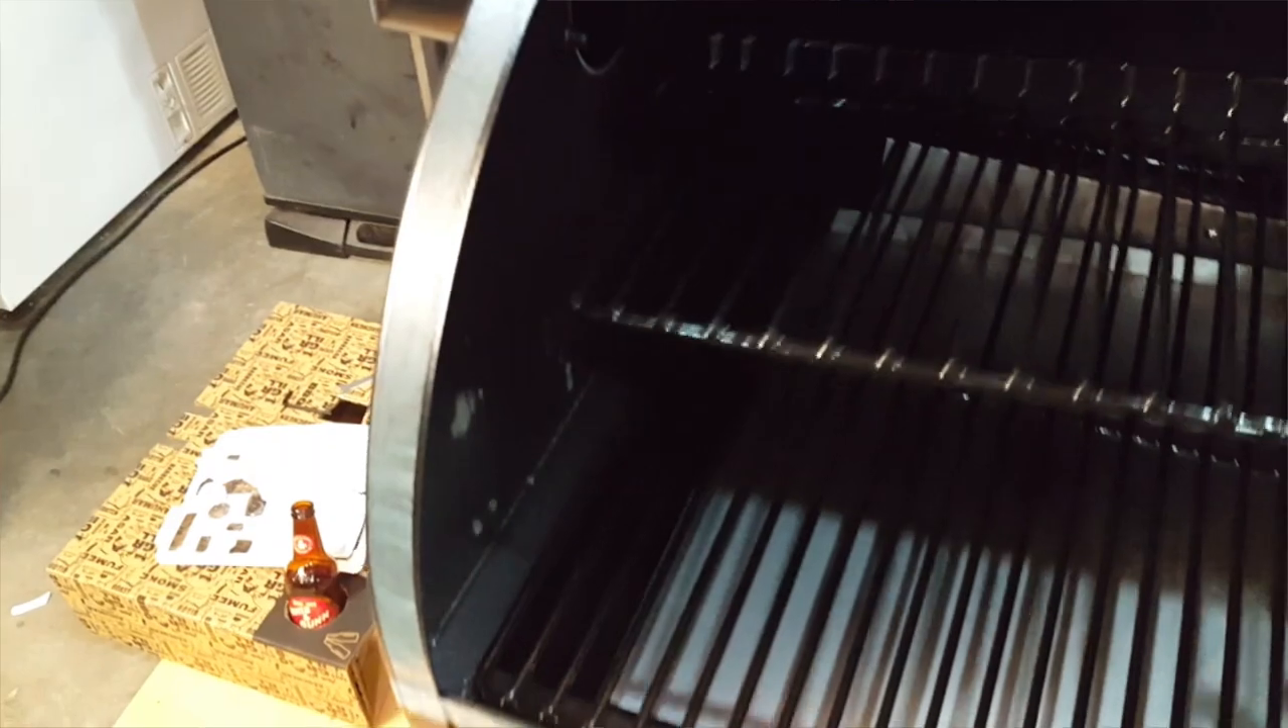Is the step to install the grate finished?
Yes.